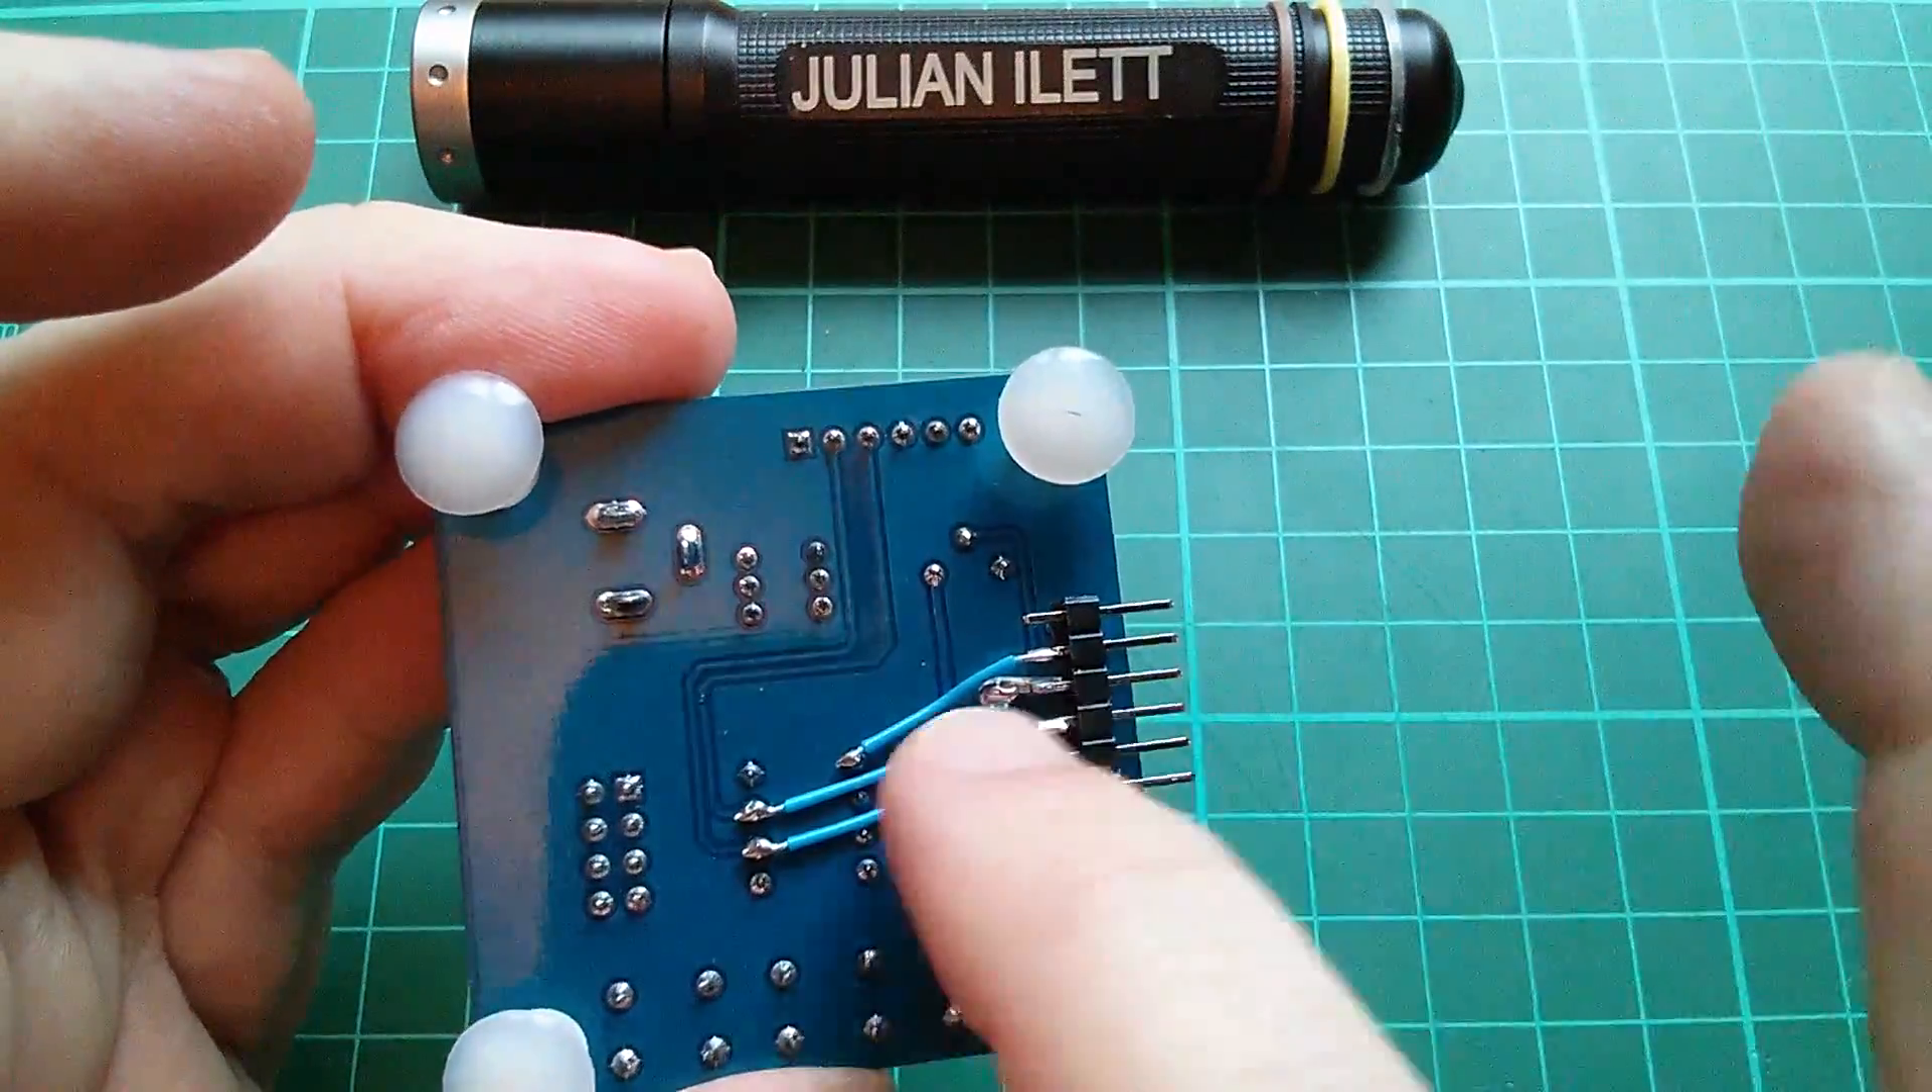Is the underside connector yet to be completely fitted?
No.